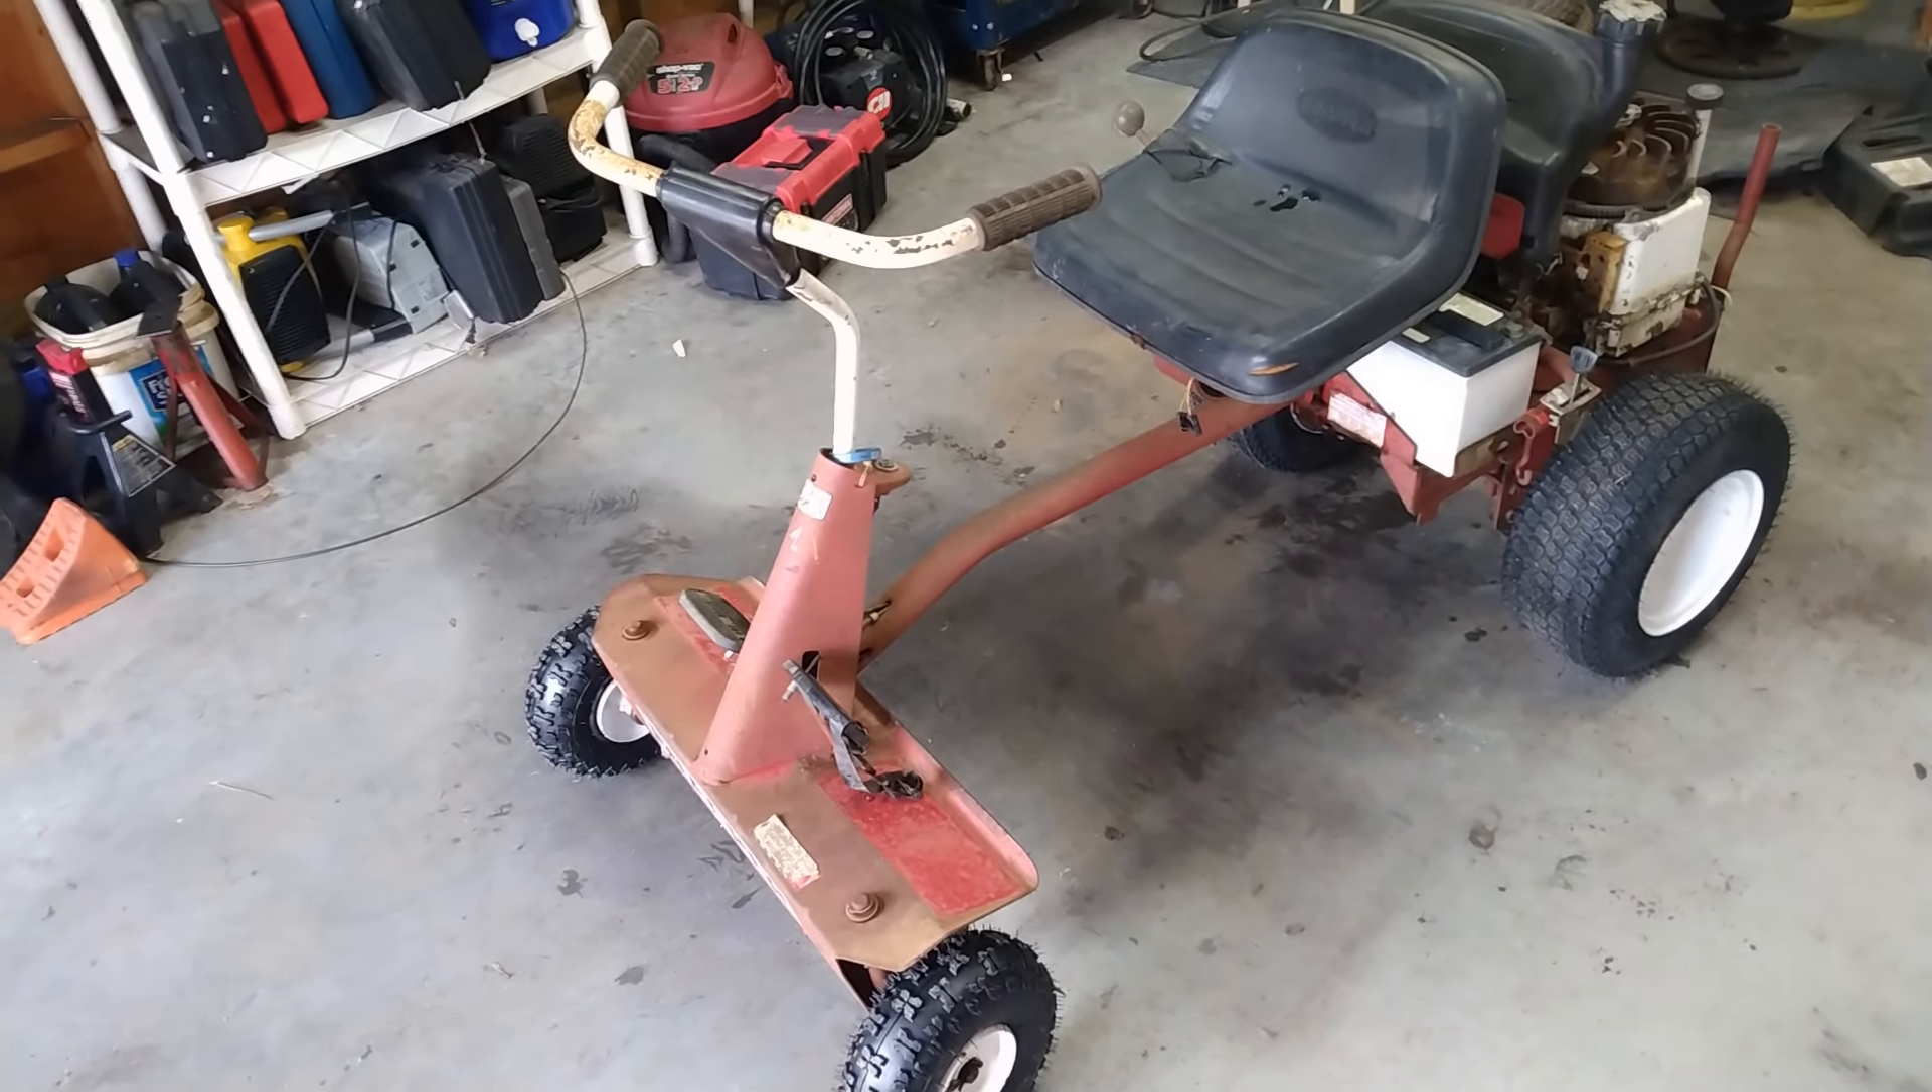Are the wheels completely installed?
Yes.